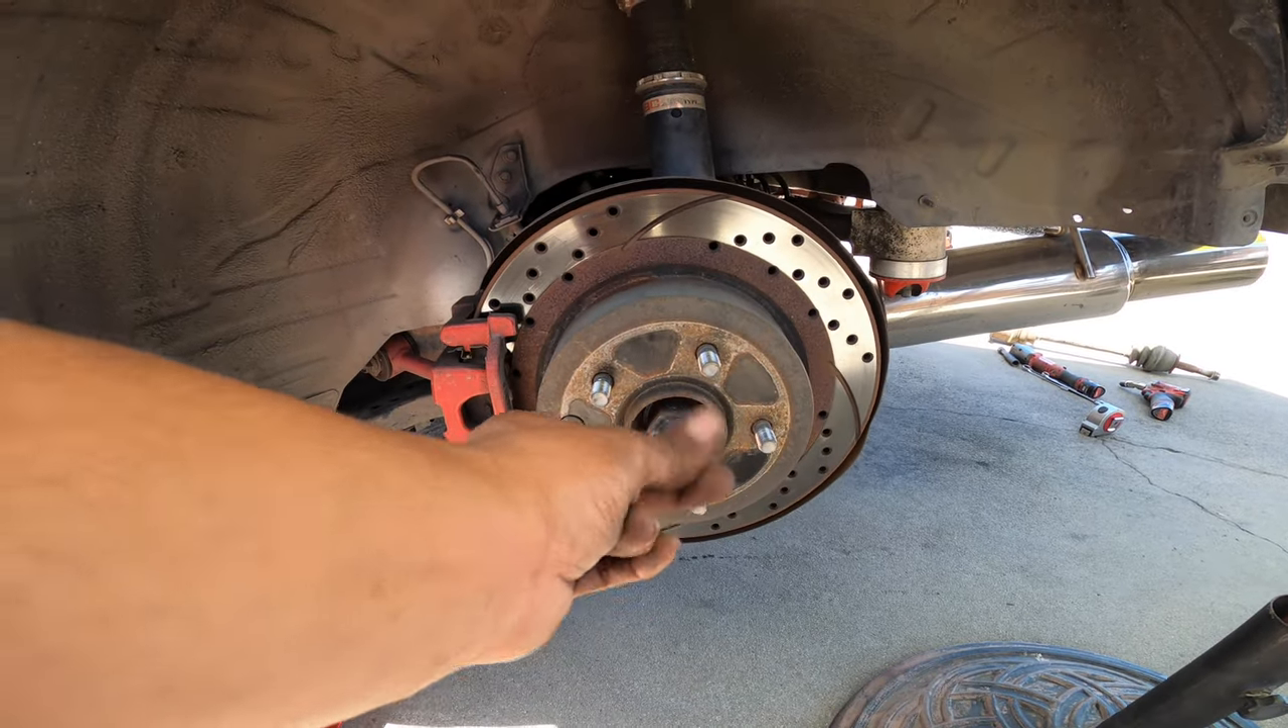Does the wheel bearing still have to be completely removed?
Yes.